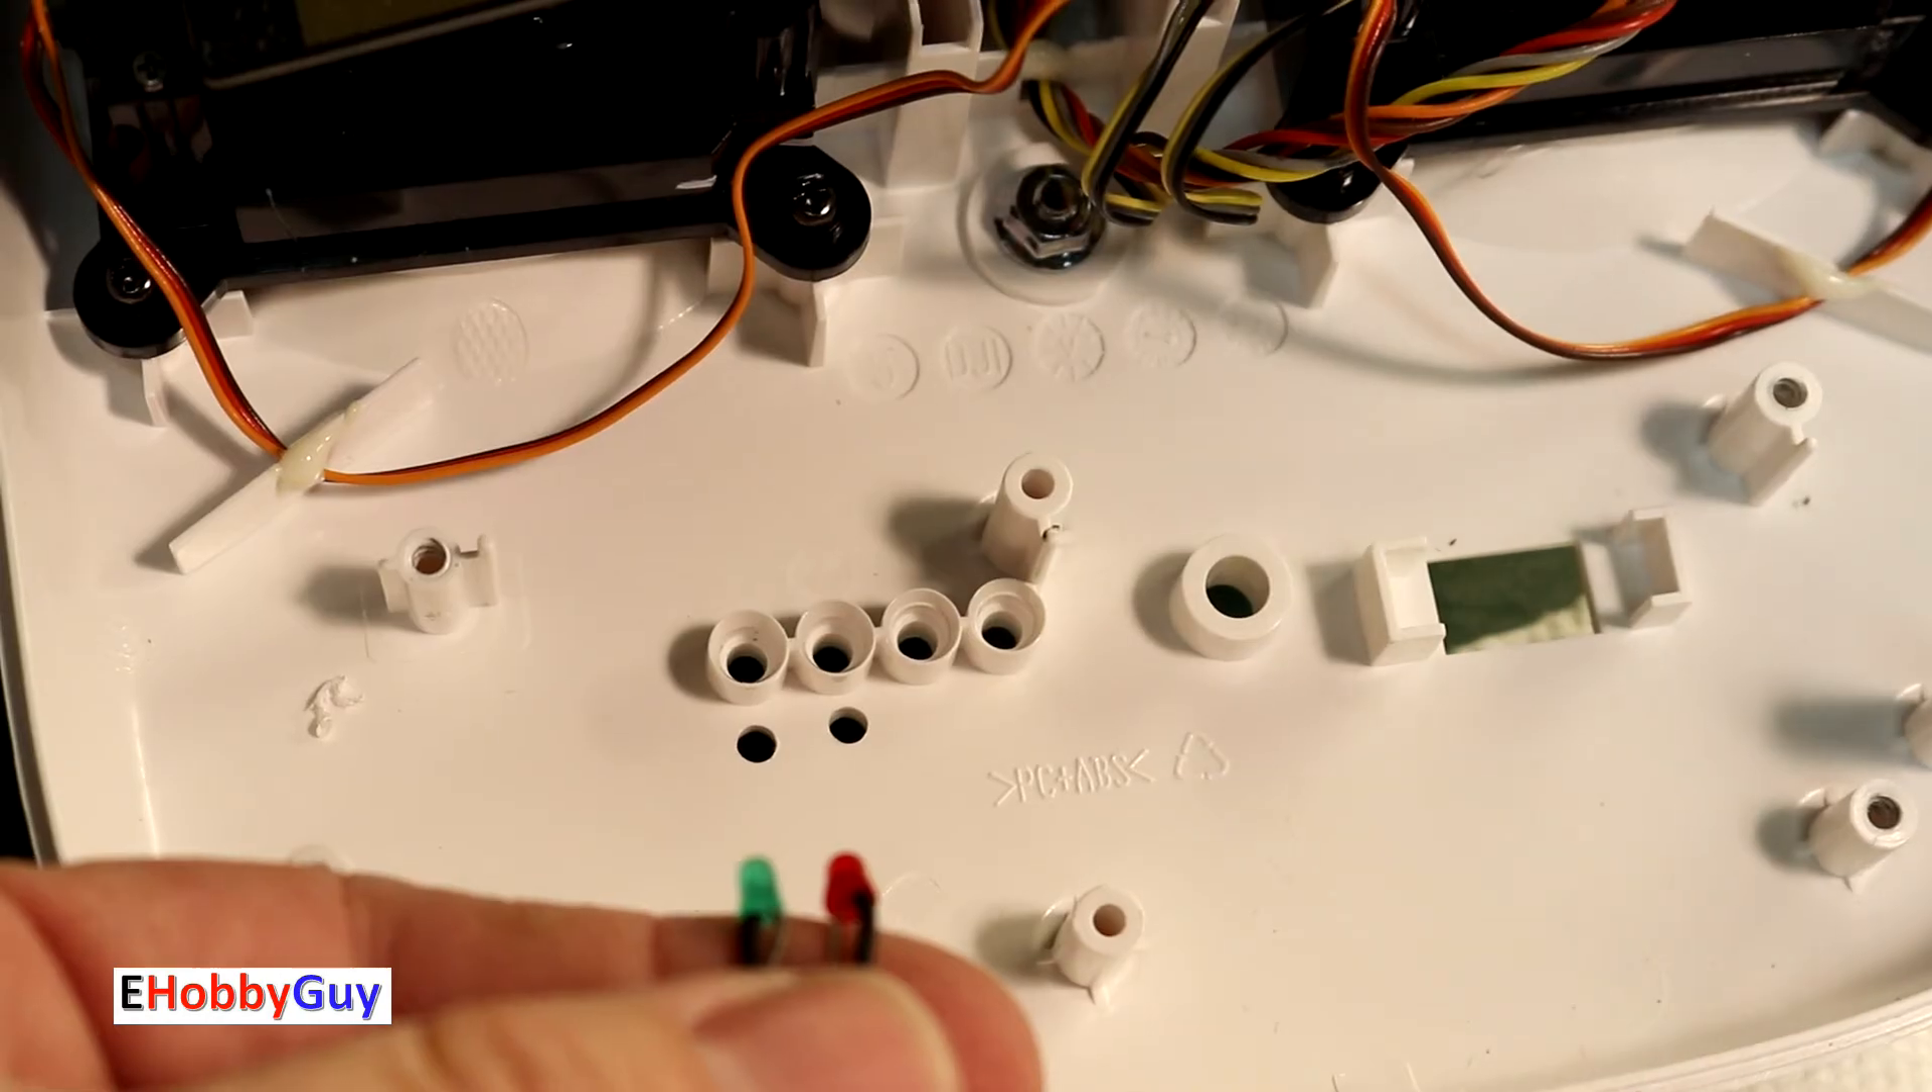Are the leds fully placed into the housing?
No.